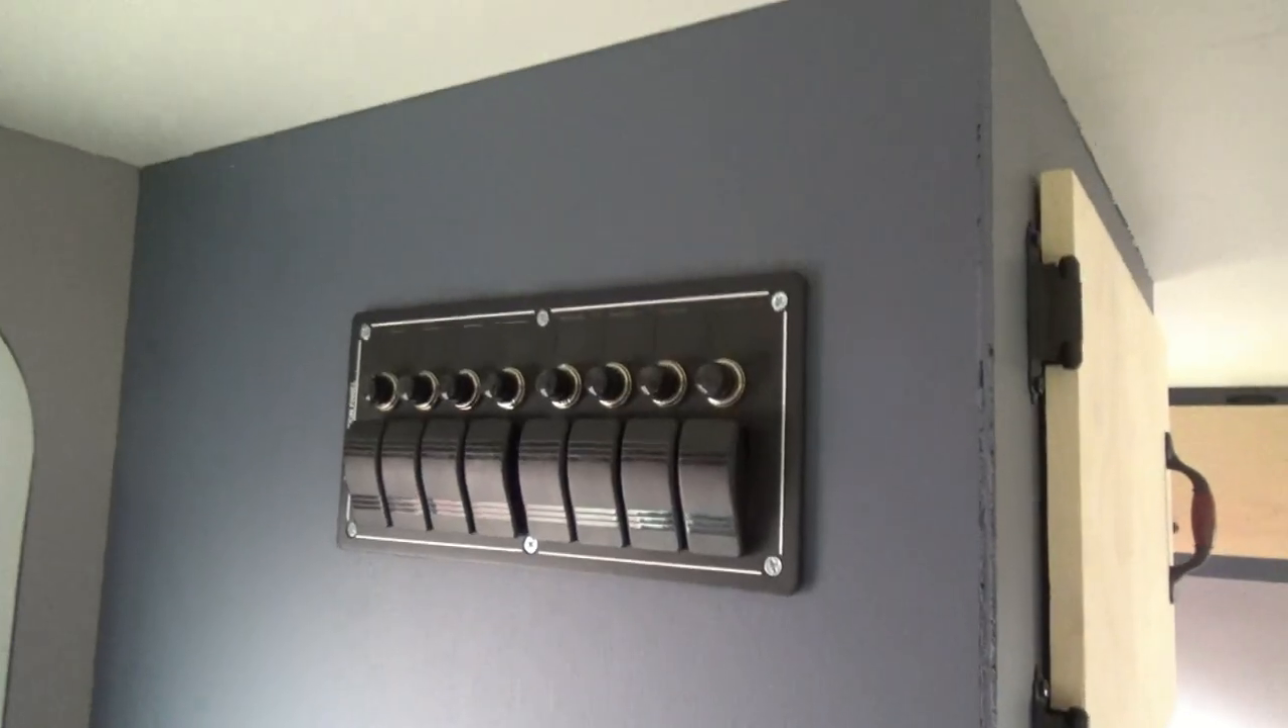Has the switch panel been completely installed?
Yes.